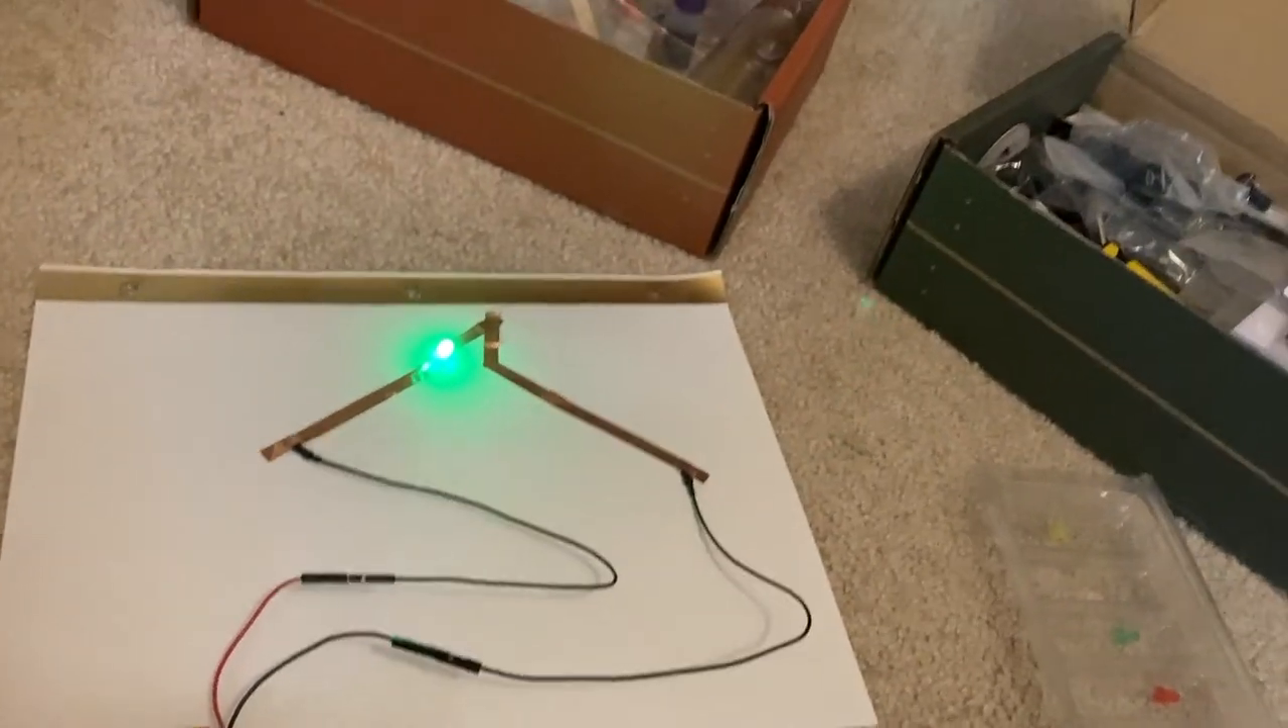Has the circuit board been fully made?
Yes.